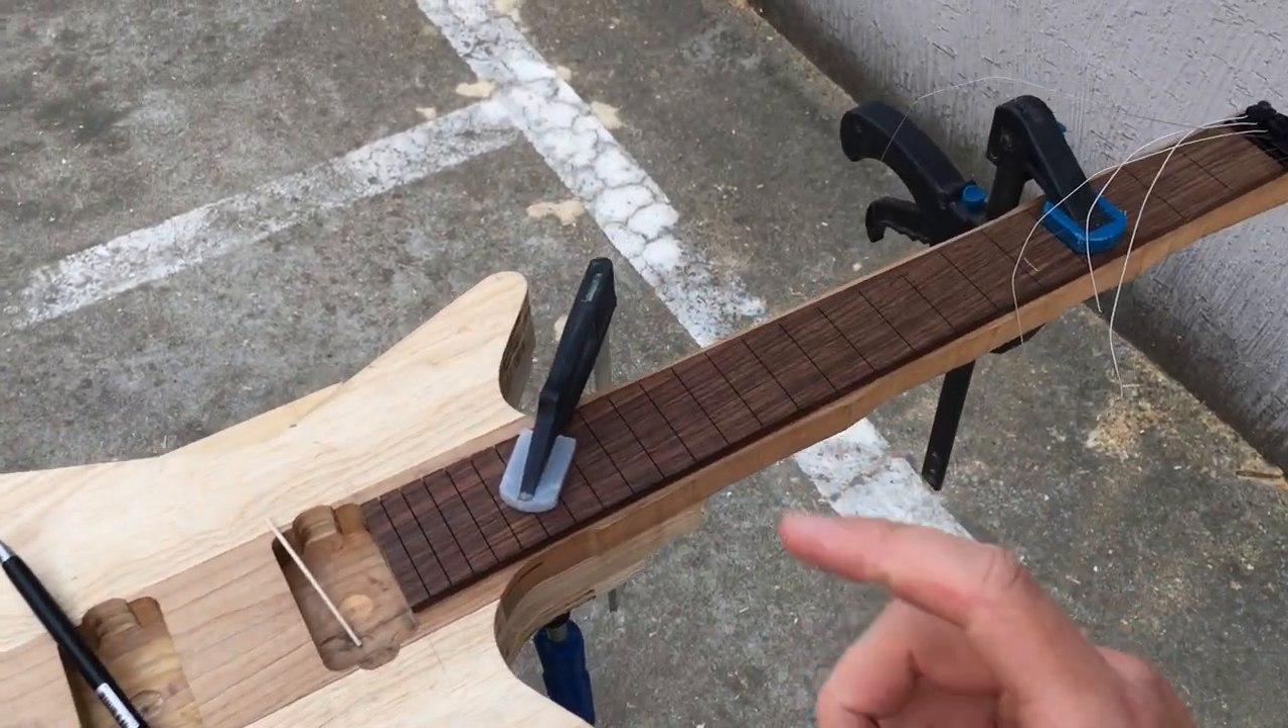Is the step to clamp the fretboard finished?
Yes.